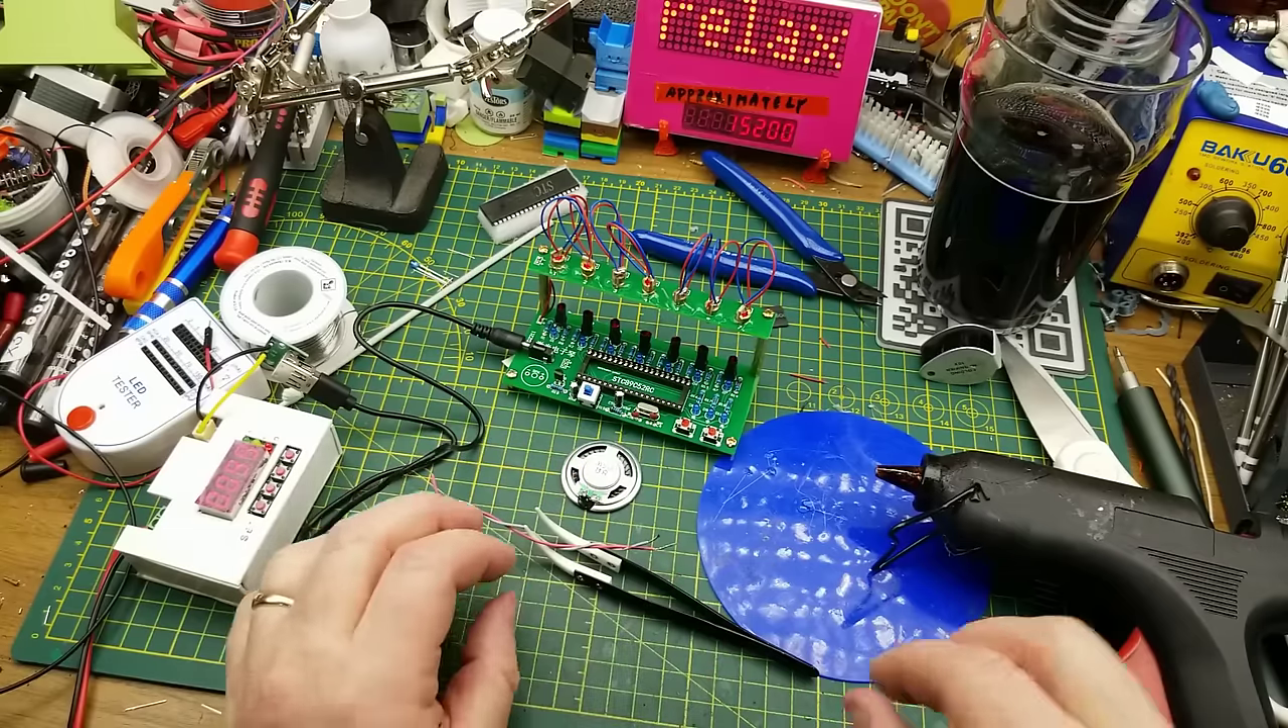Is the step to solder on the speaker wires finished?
No.